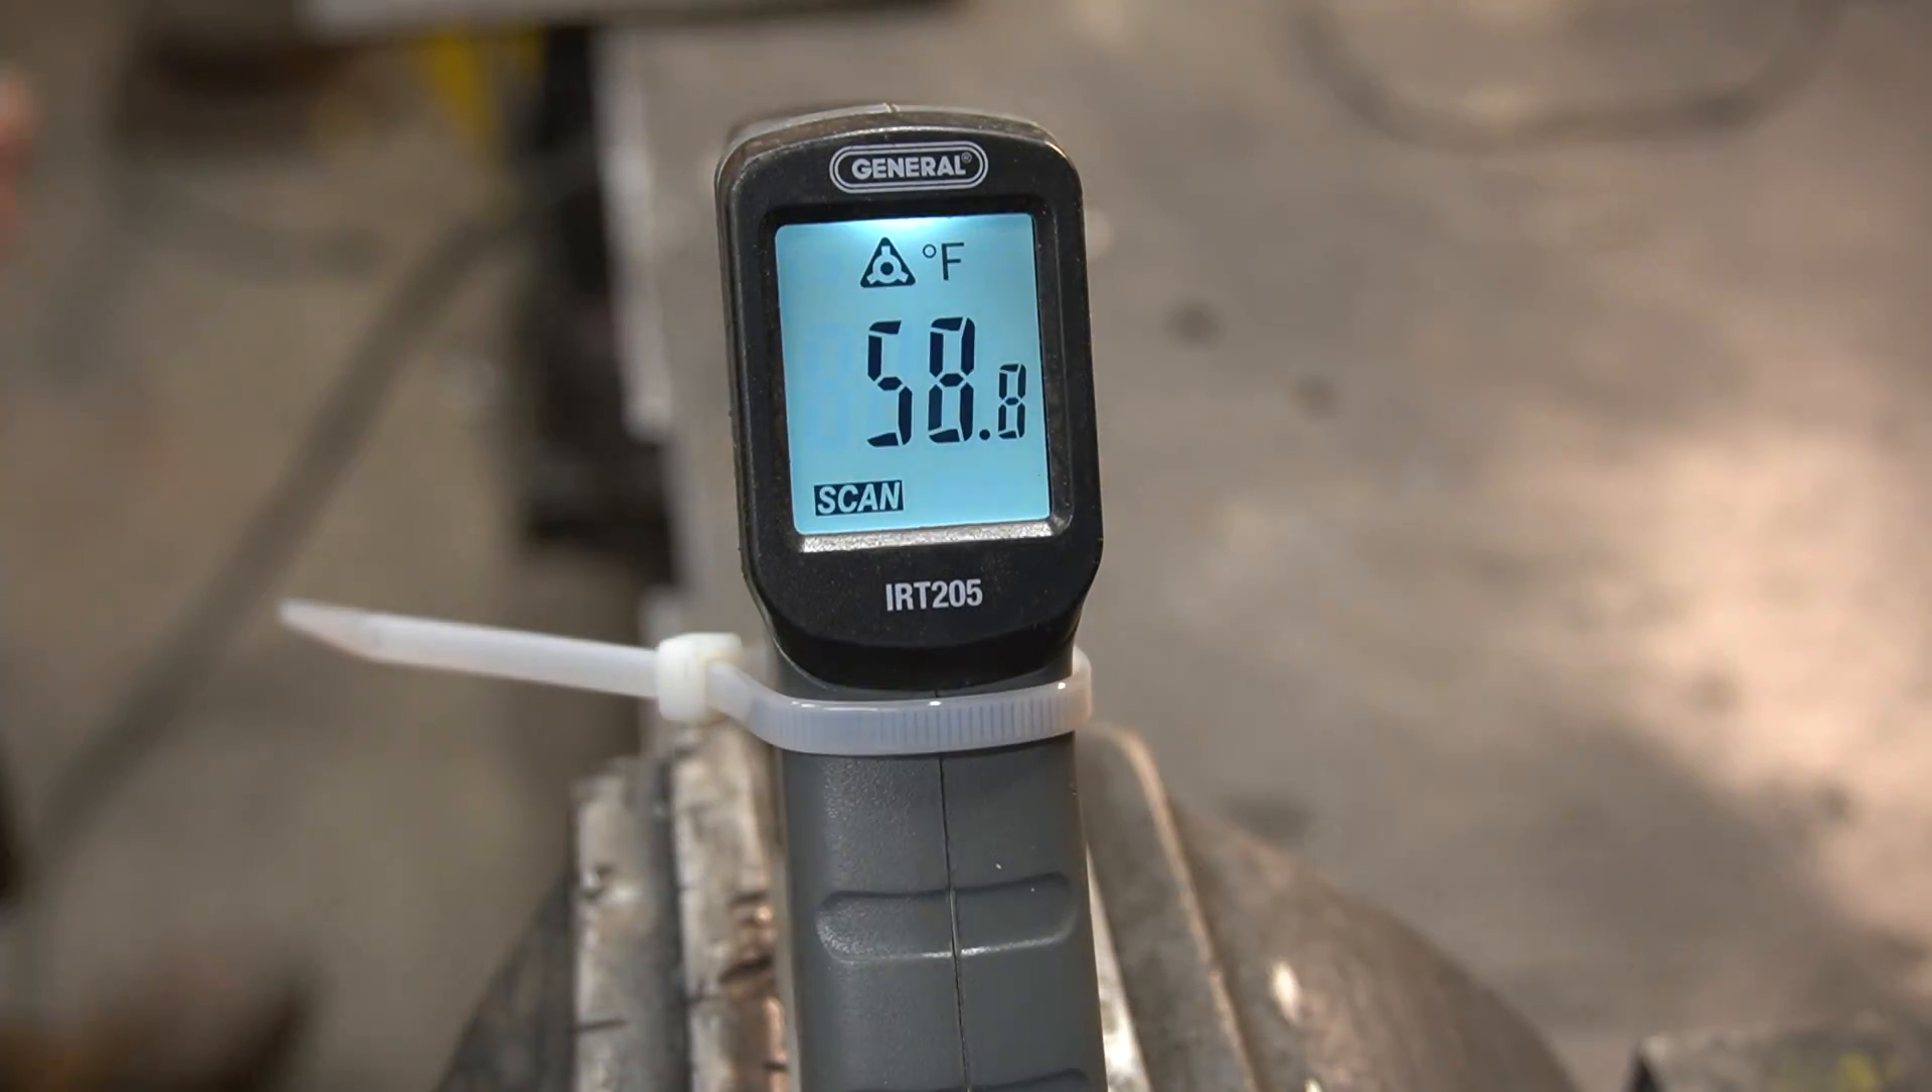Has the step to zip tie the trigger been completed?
Yes.